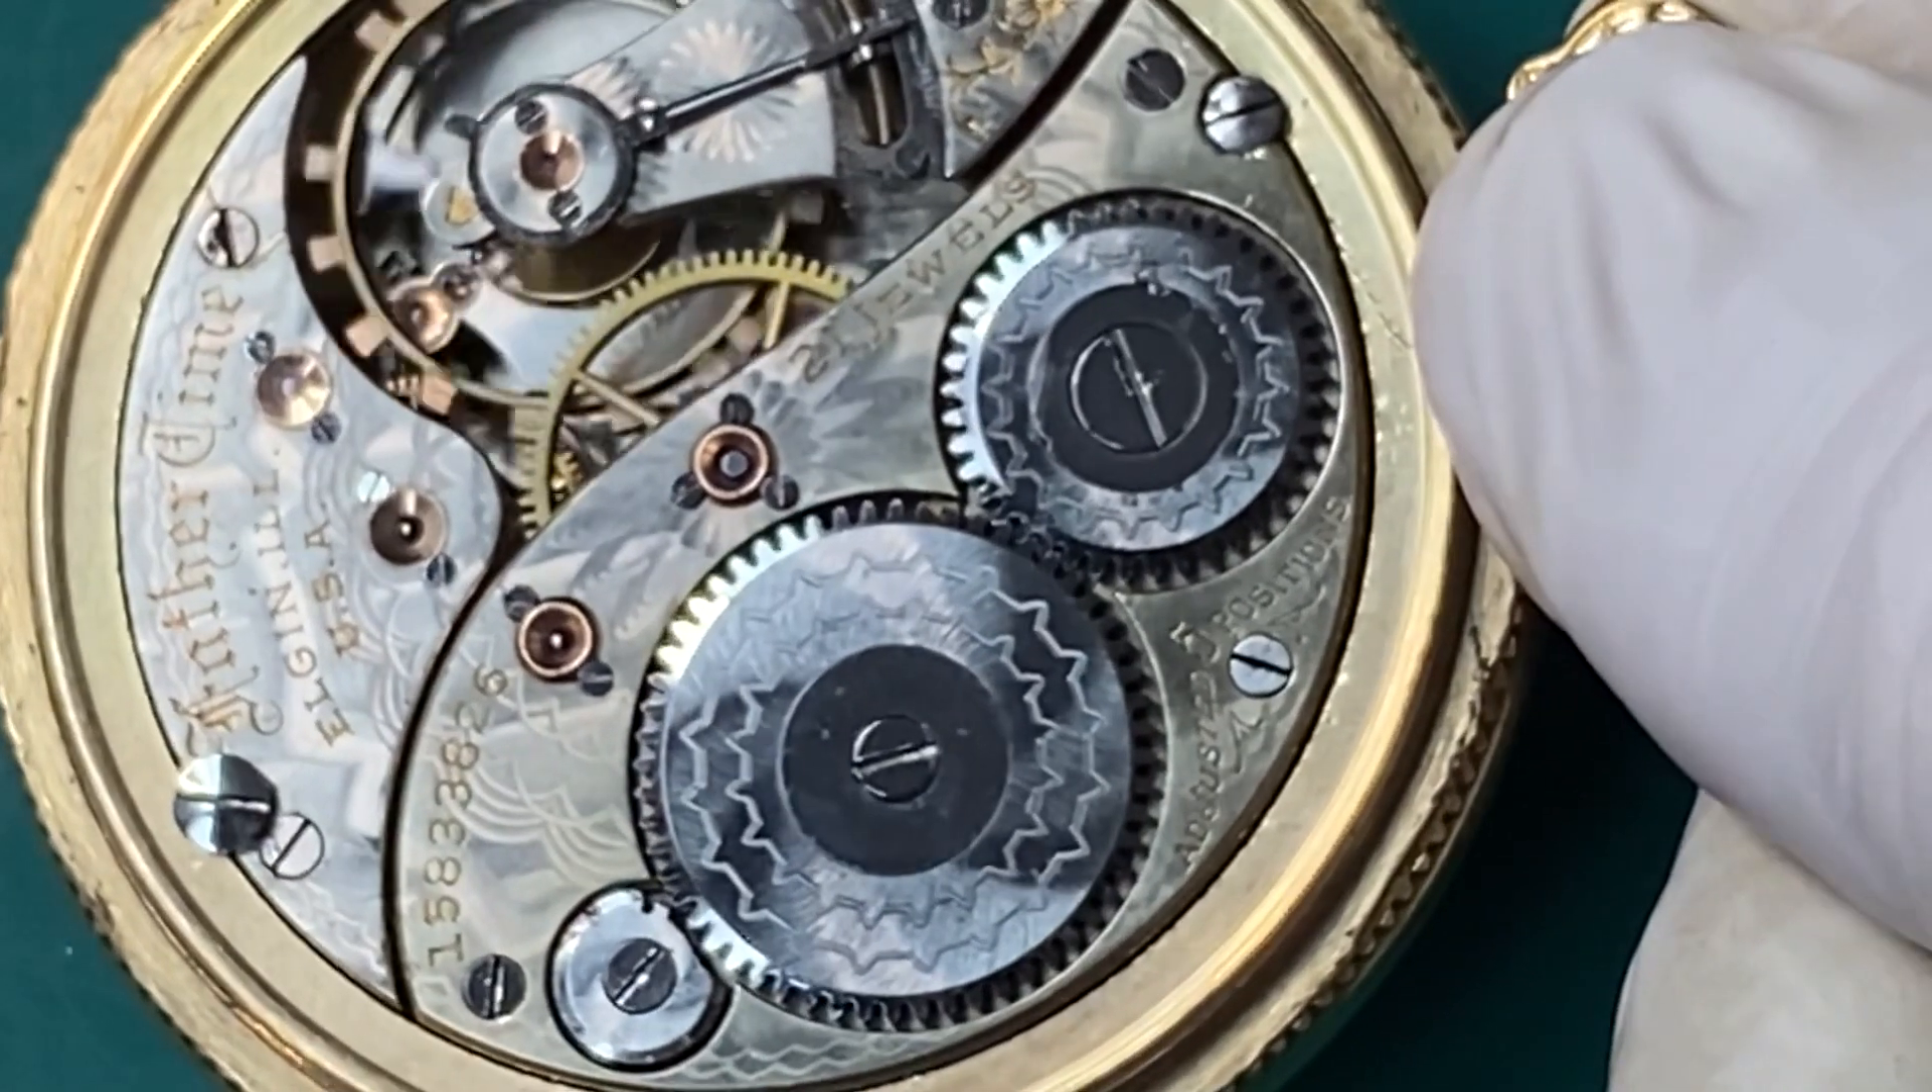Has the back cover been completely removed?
Yes.